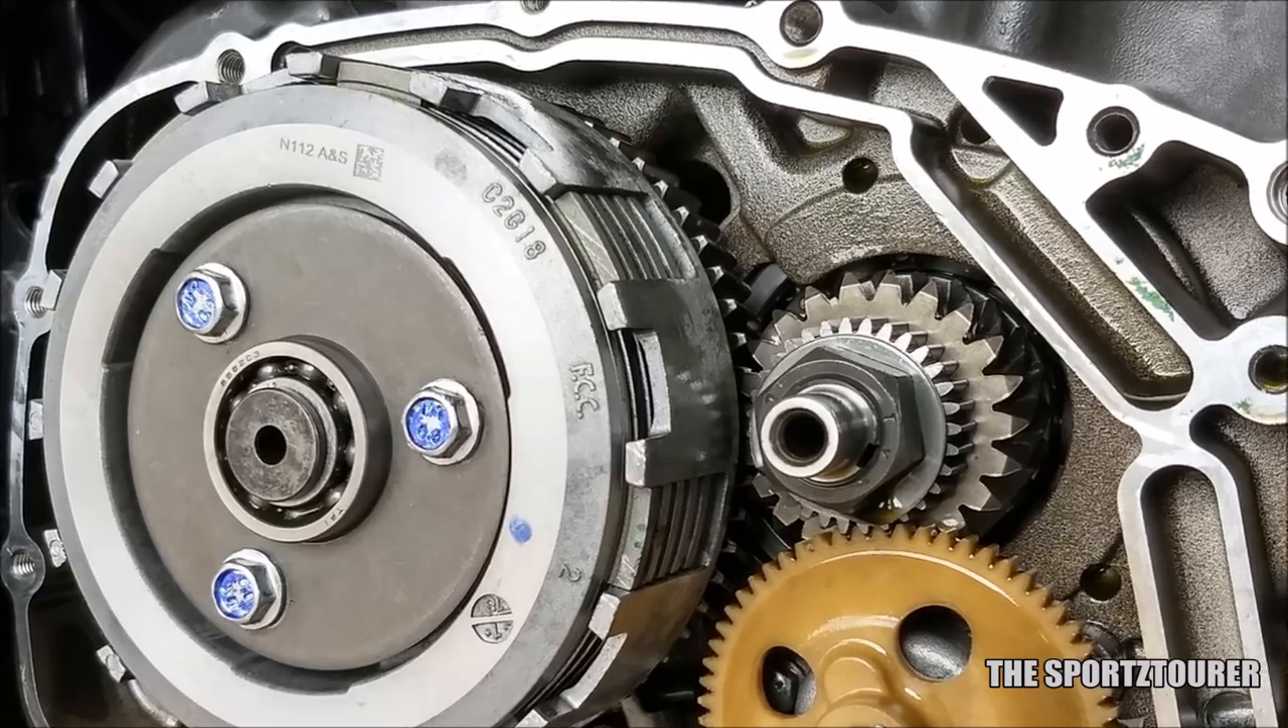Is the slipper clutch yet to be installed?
No.